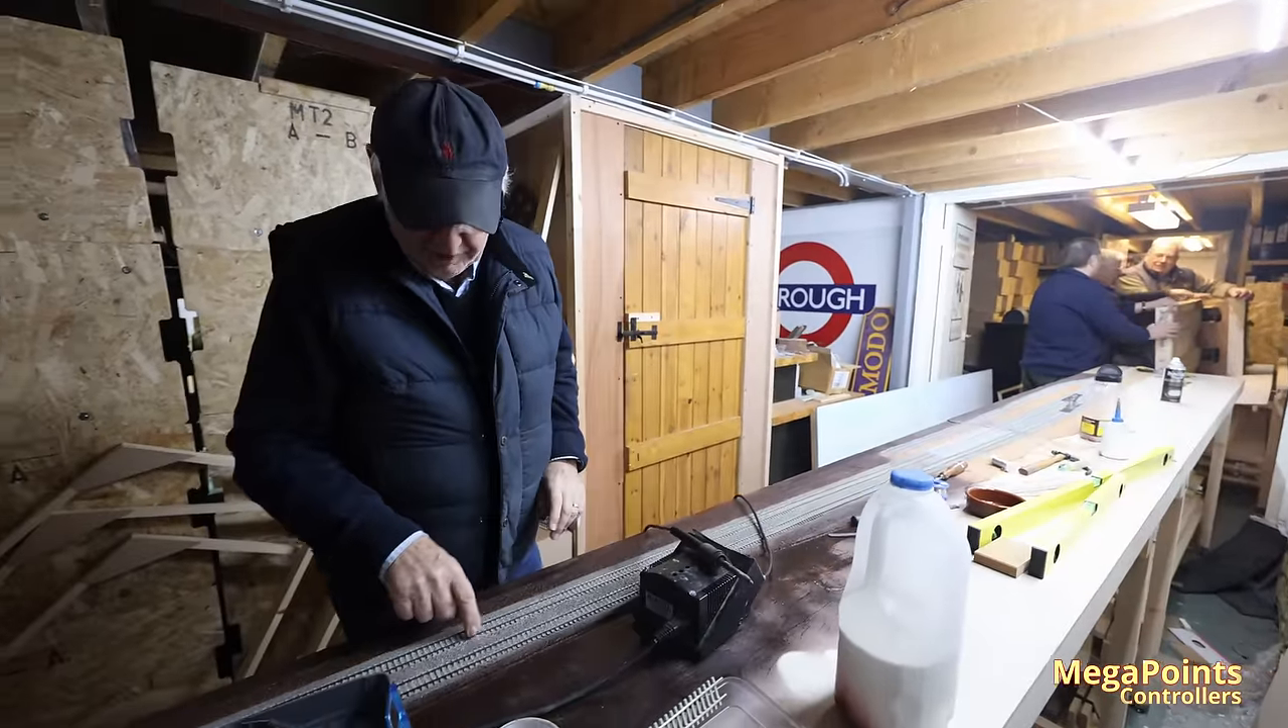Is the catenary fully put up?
No.